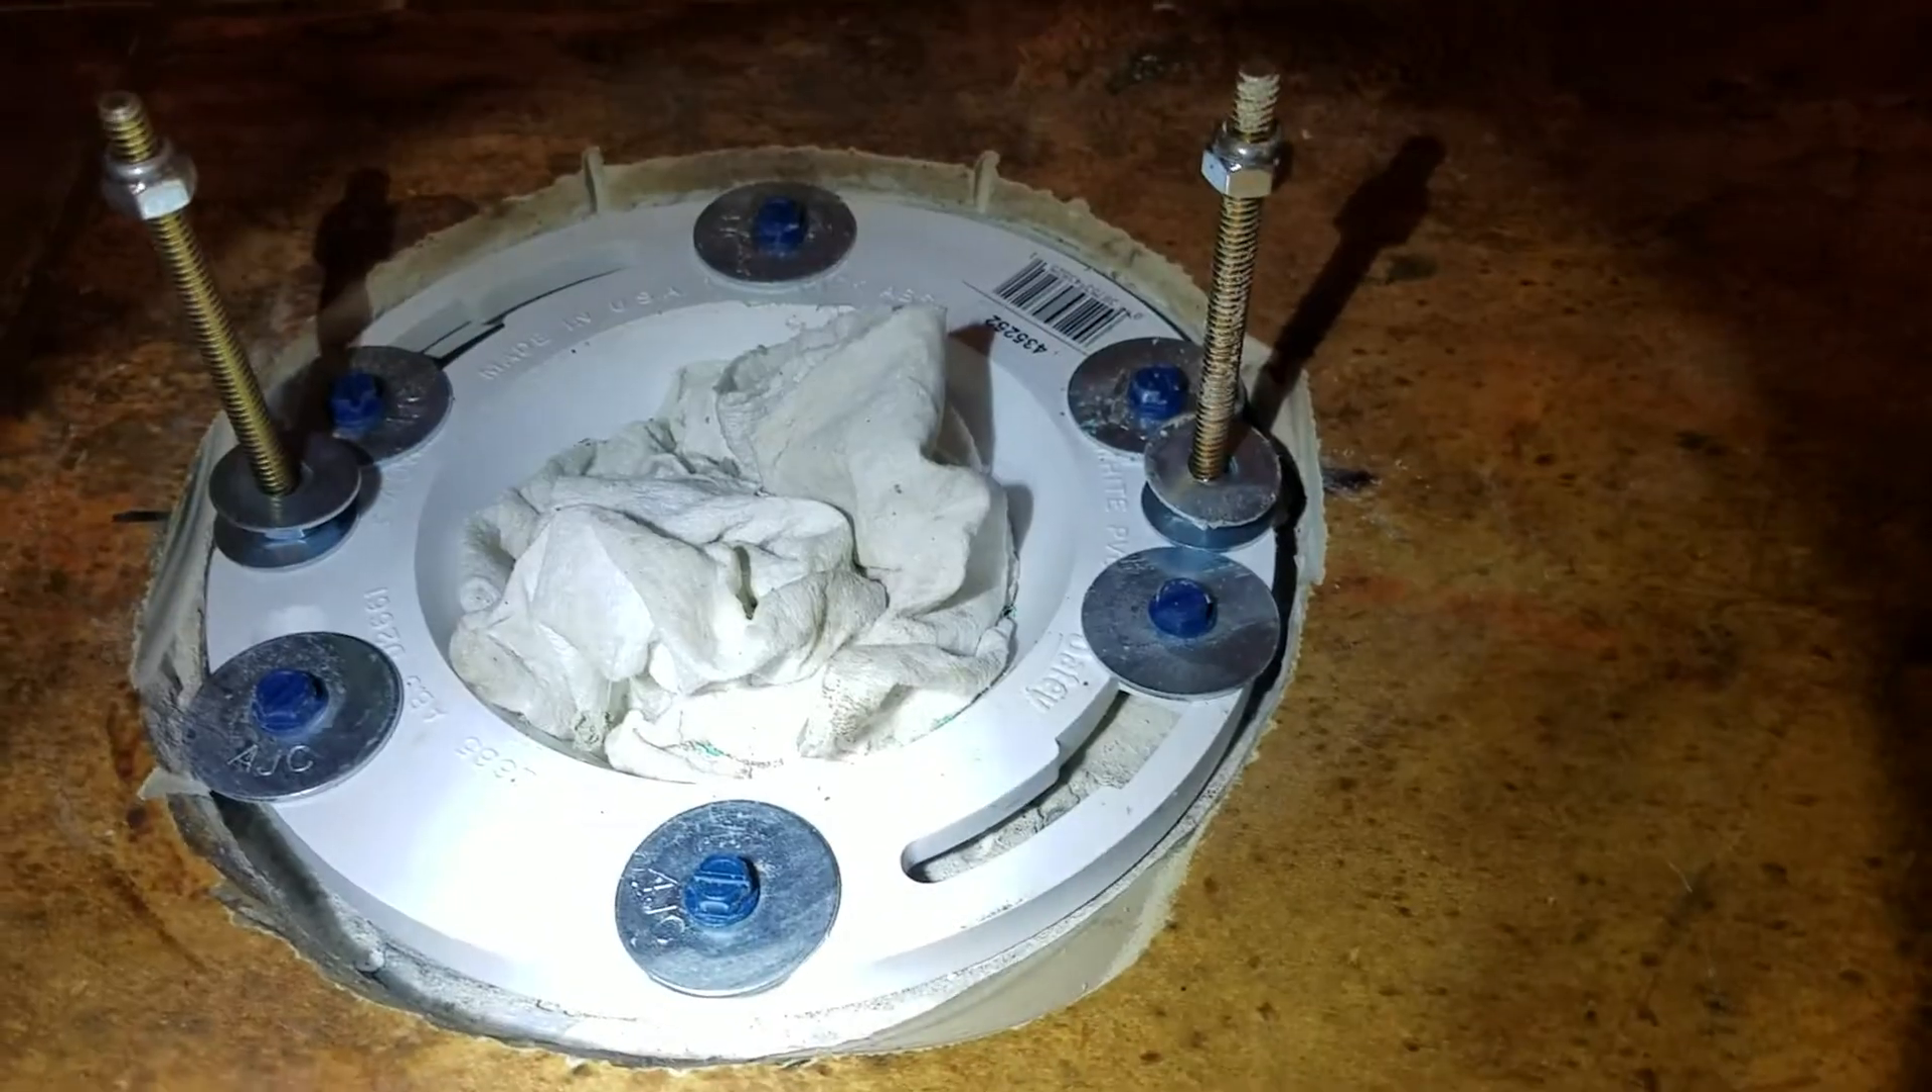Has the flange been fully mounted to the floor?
Yes.